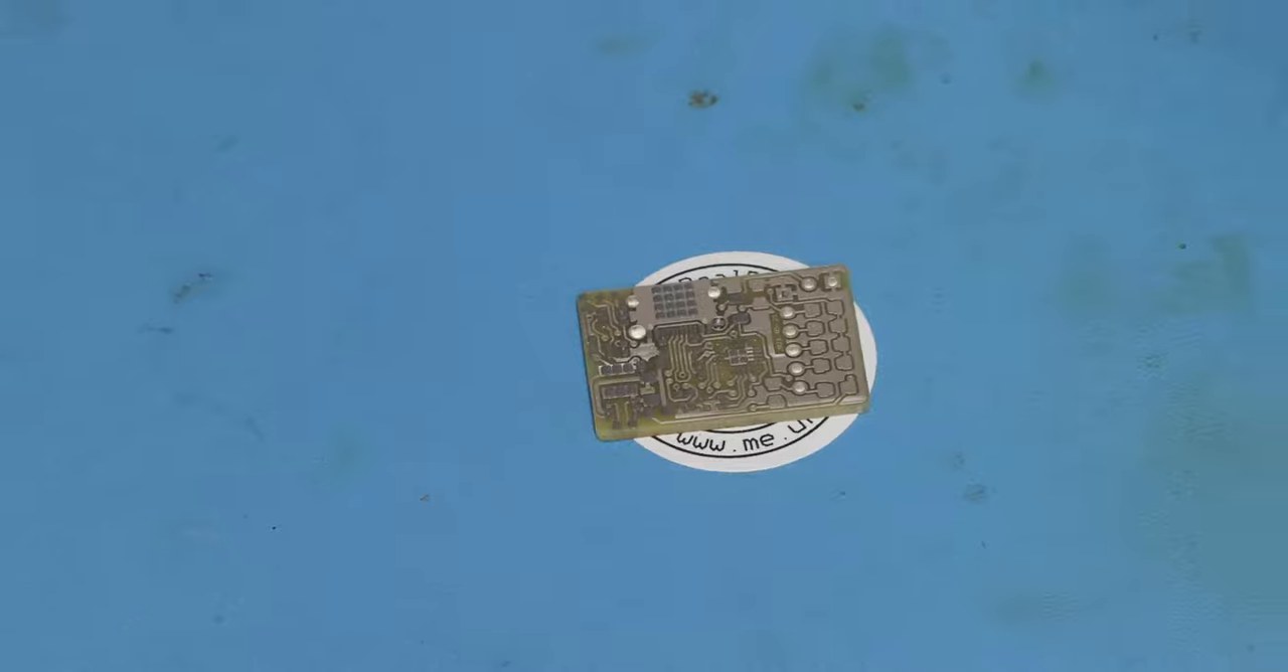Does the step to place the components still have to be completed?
Yes.